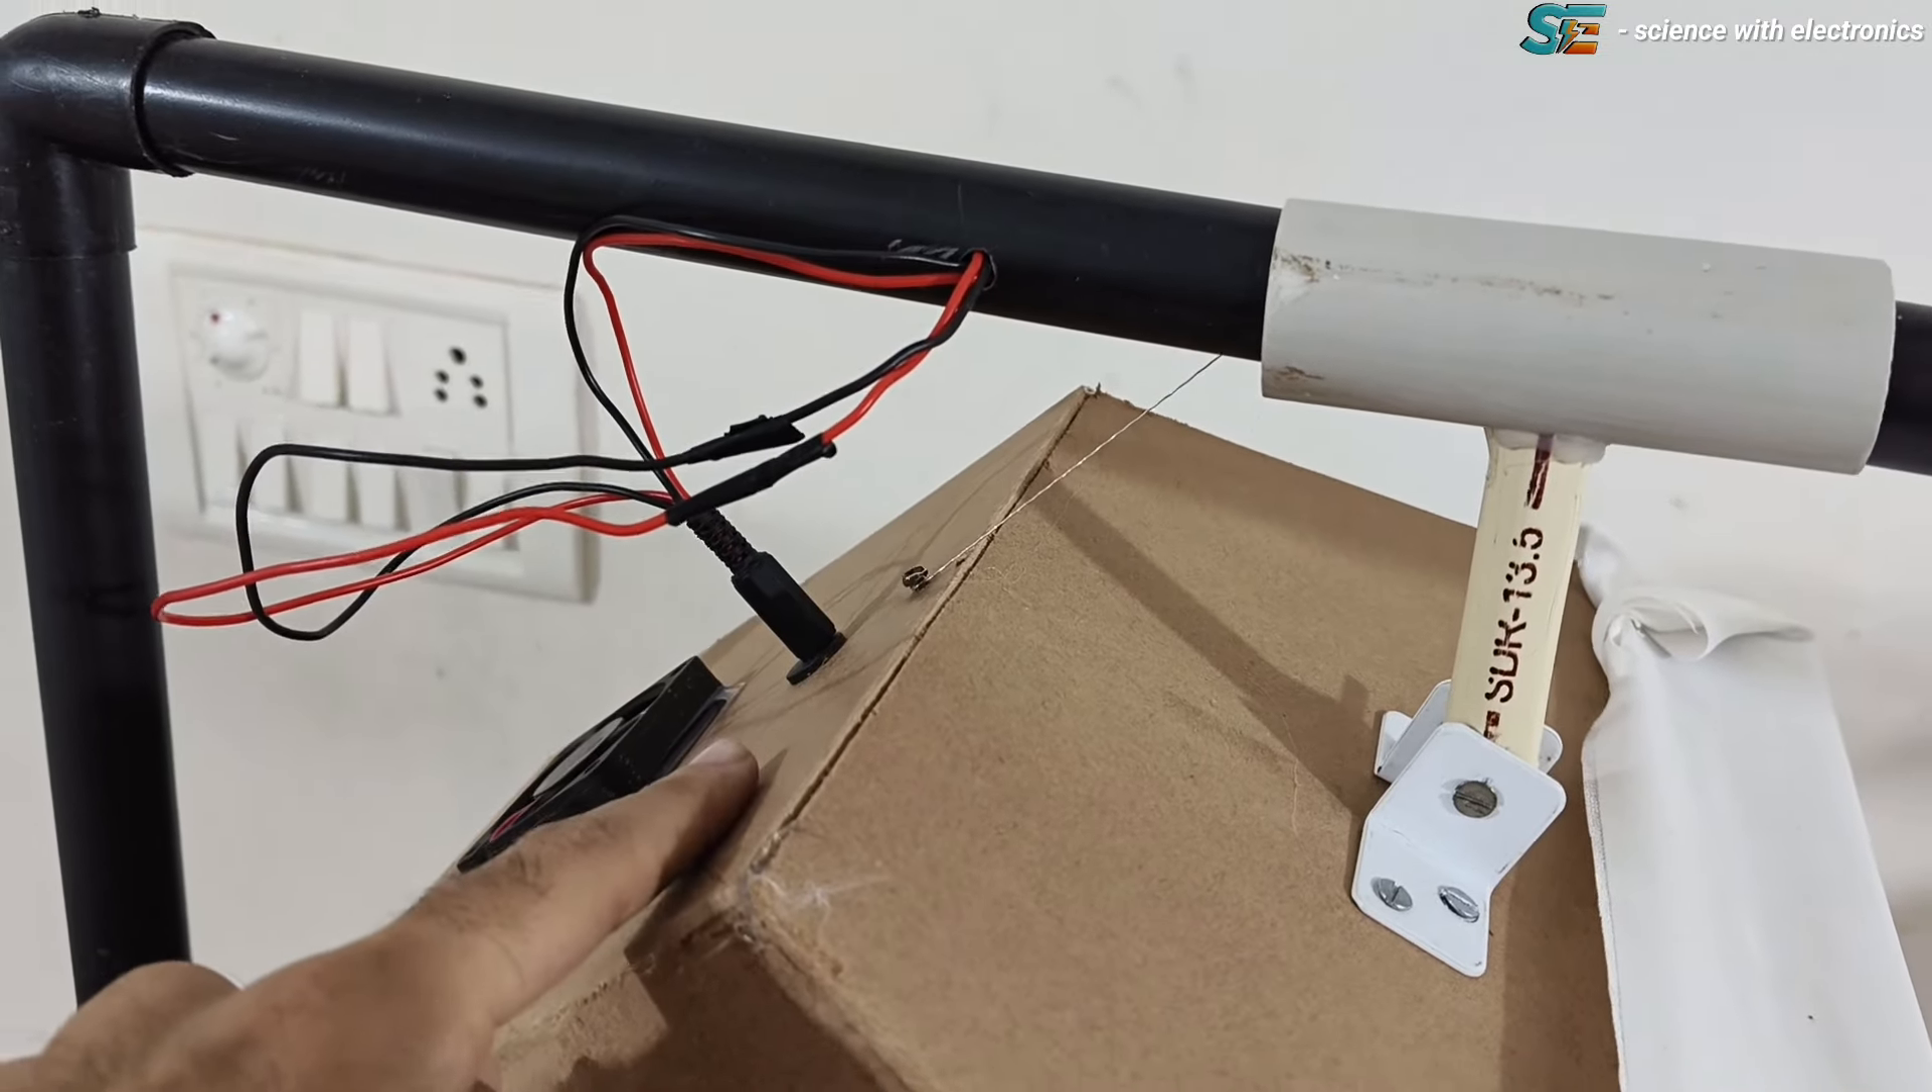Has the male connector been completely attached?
Yes.